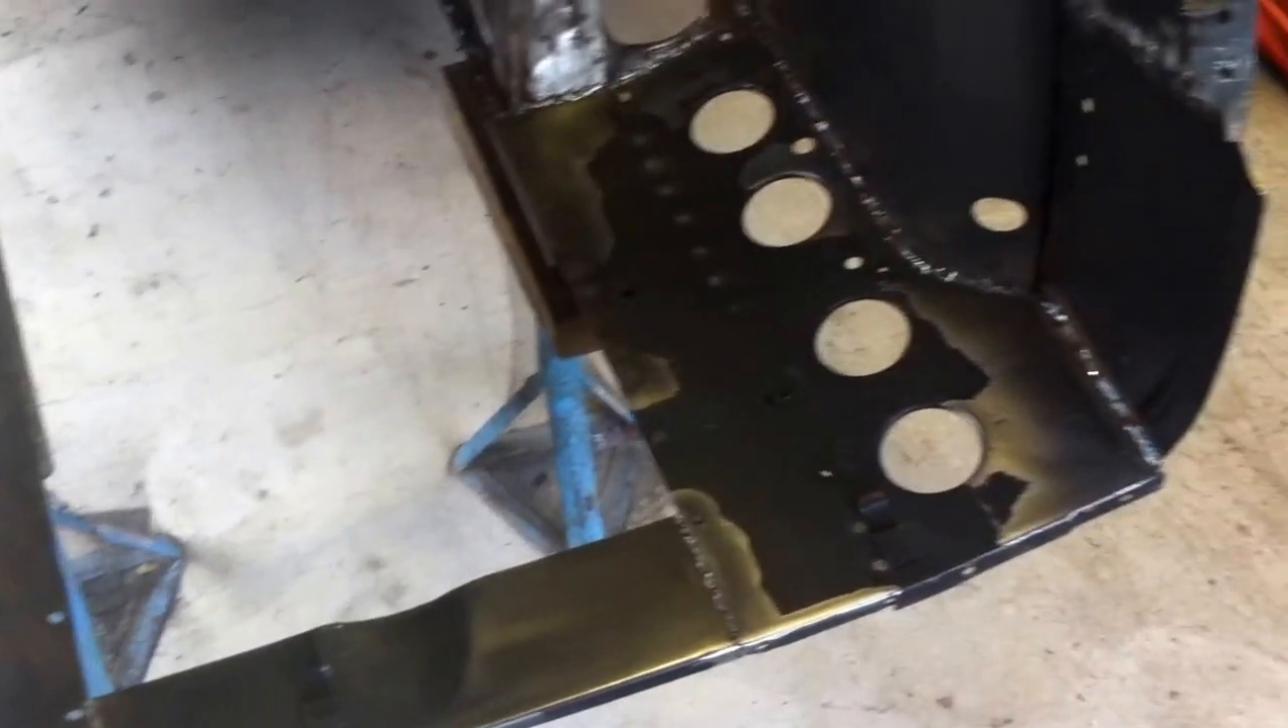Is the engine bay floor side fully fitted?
Yes.